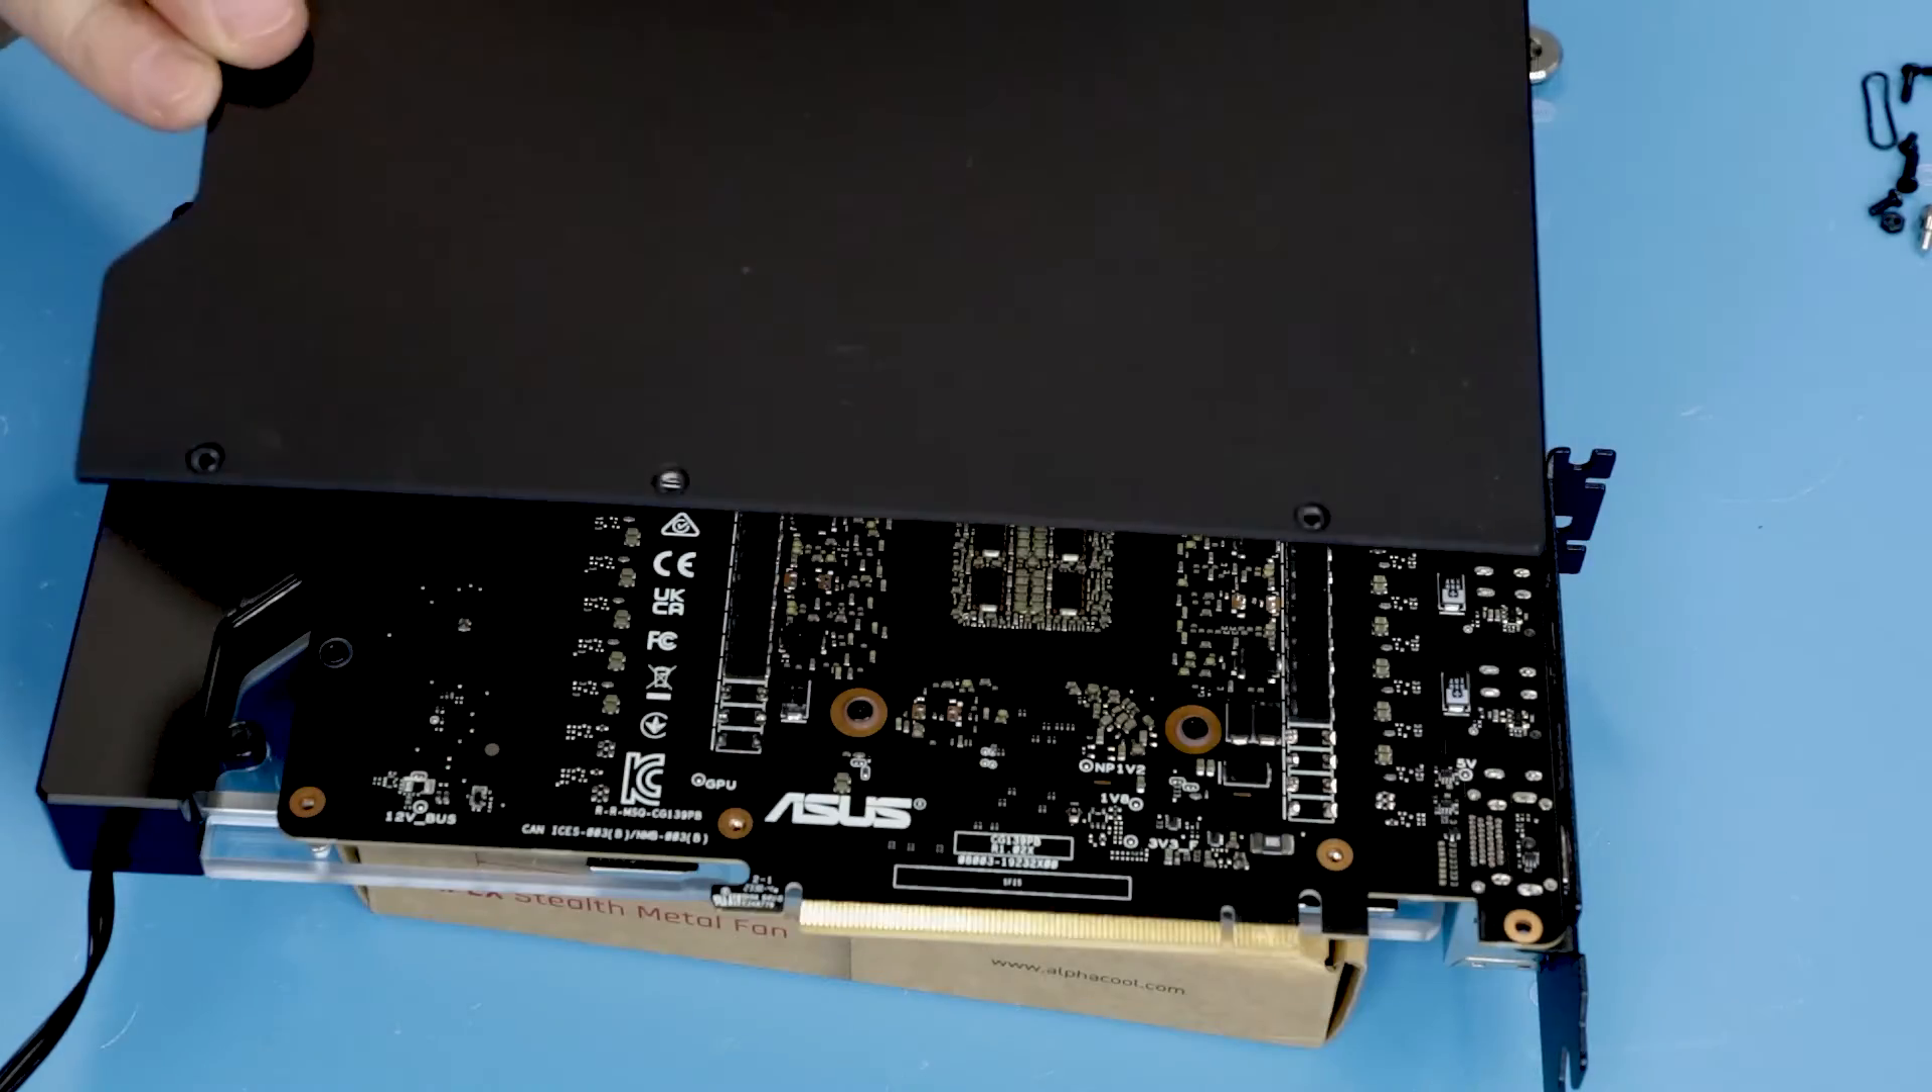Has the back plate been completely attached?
No.